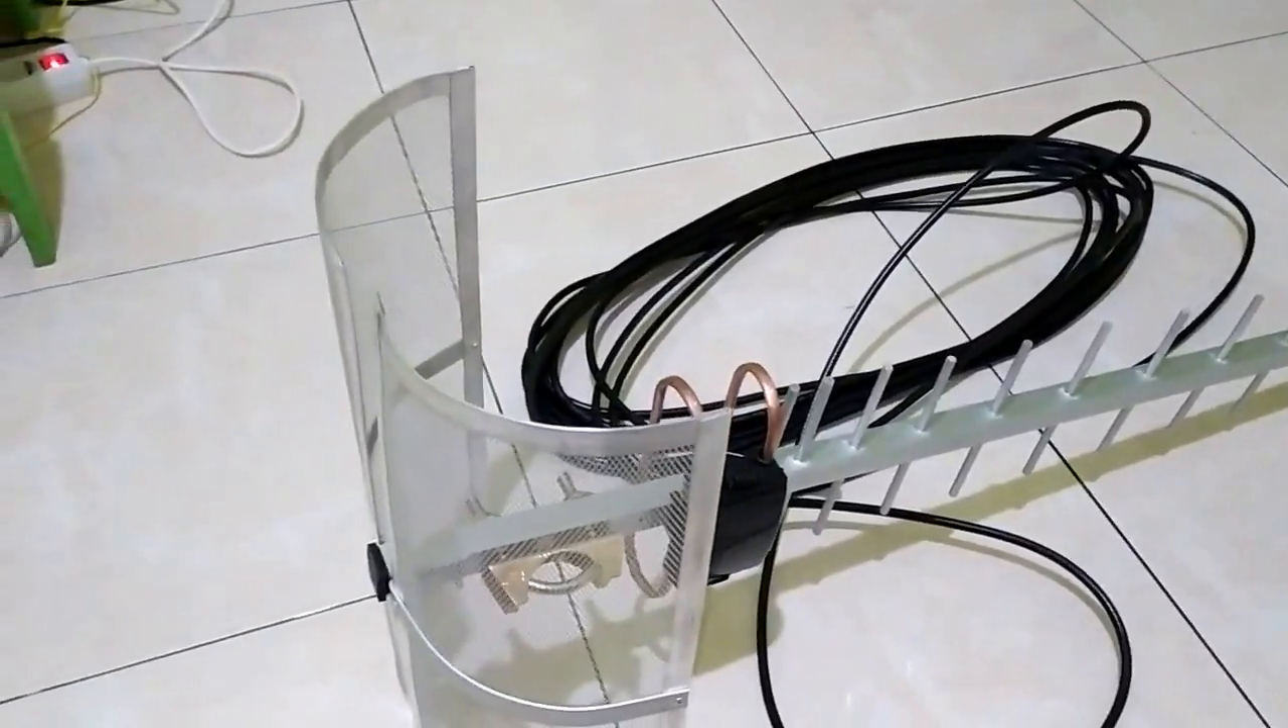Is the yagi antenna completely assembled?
Yes.